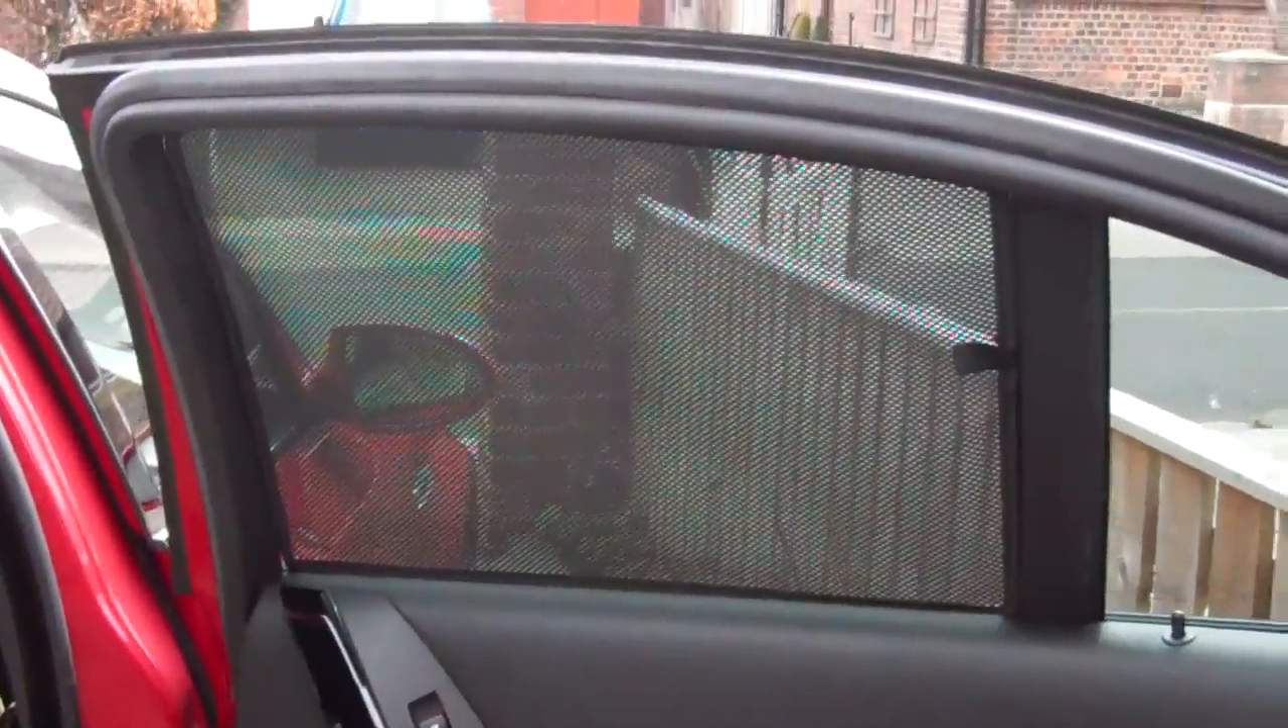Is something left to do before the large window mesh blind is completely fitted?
No.